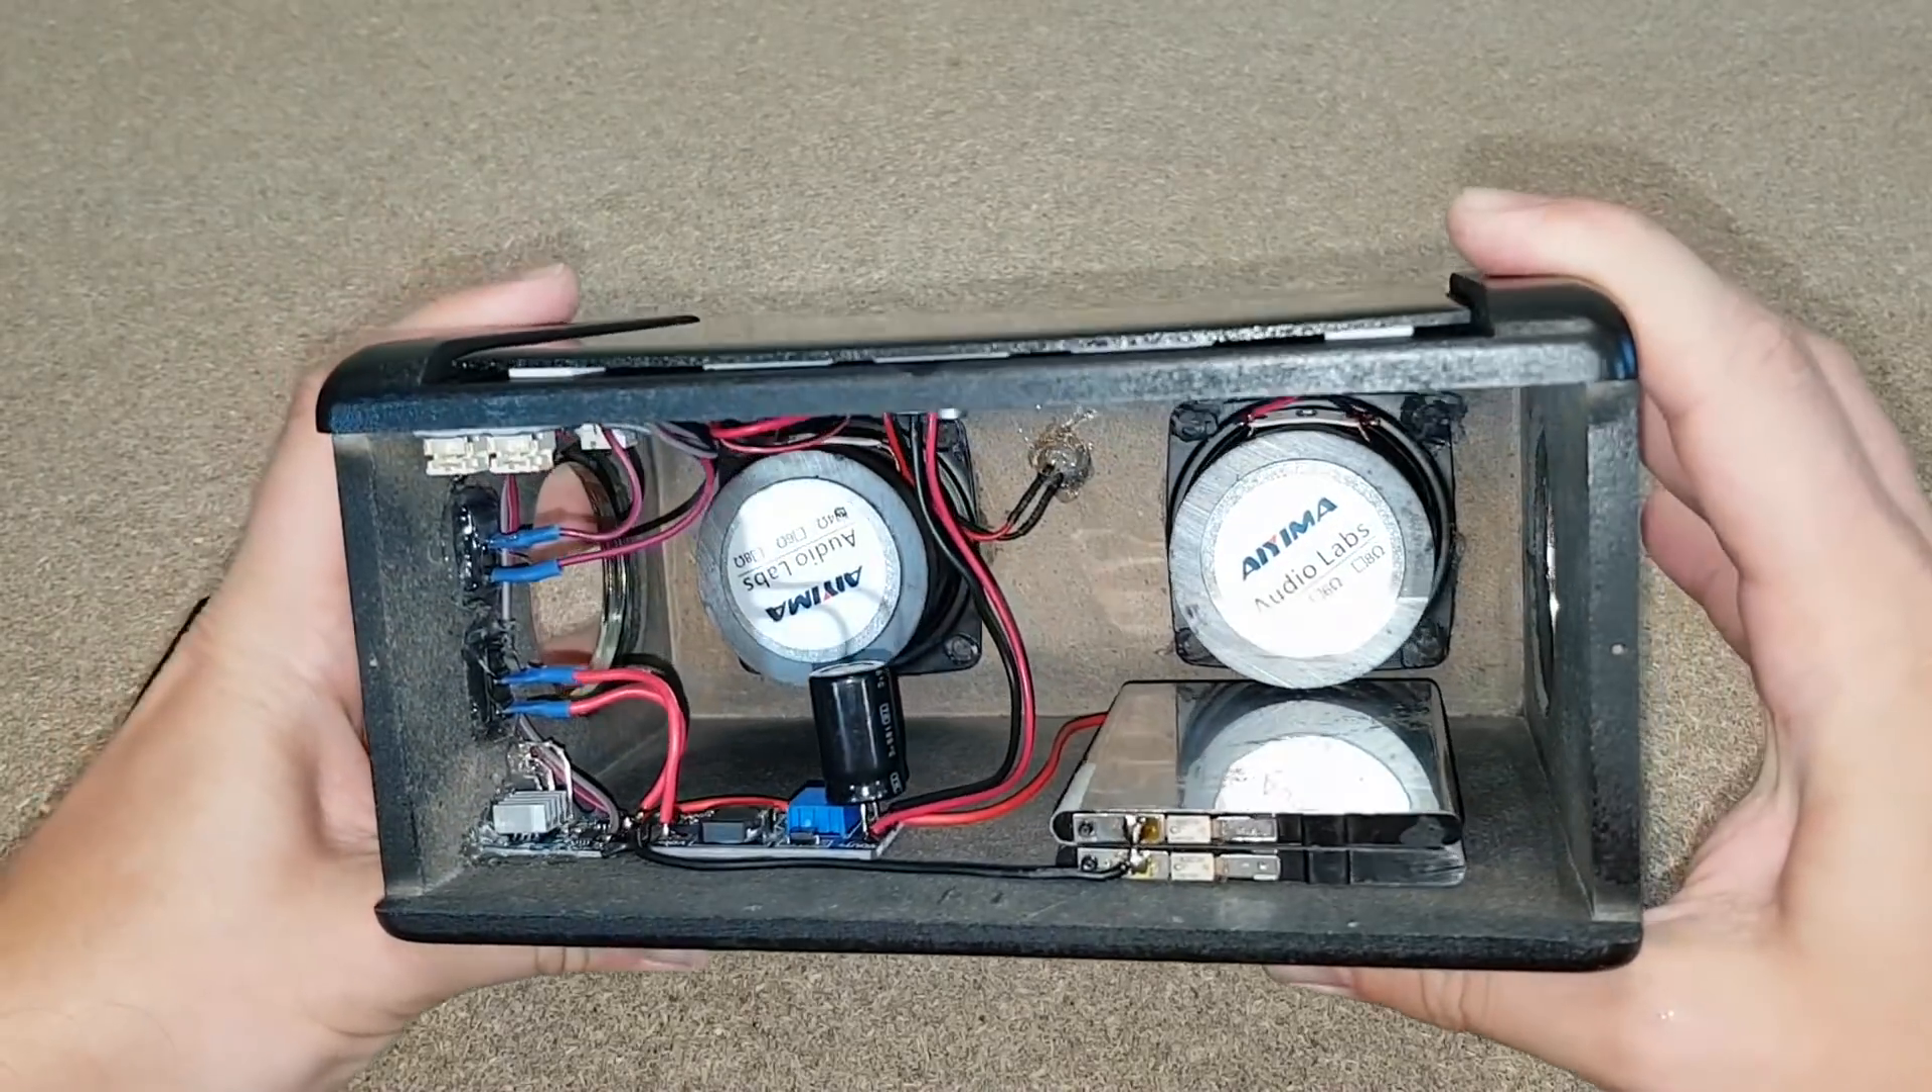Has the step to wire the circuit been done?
Yes.